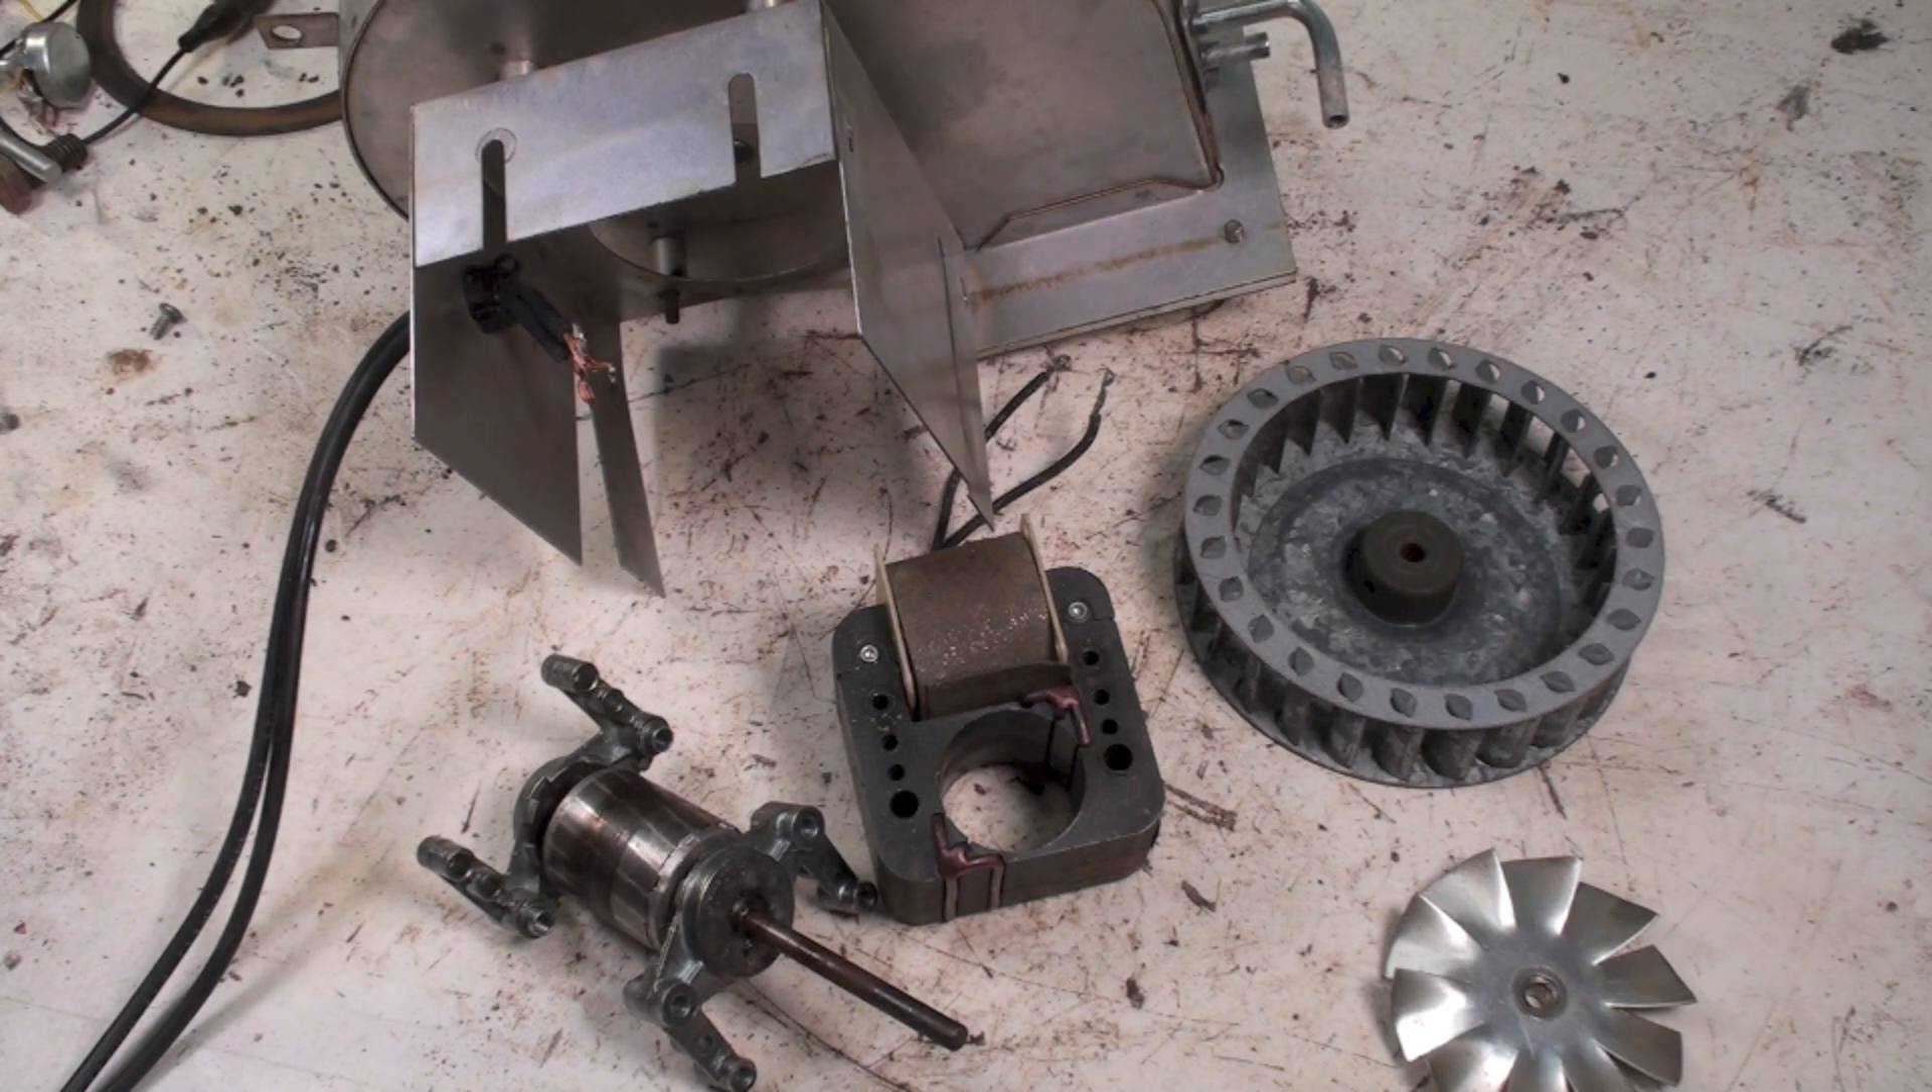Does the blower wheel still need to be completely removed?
No.